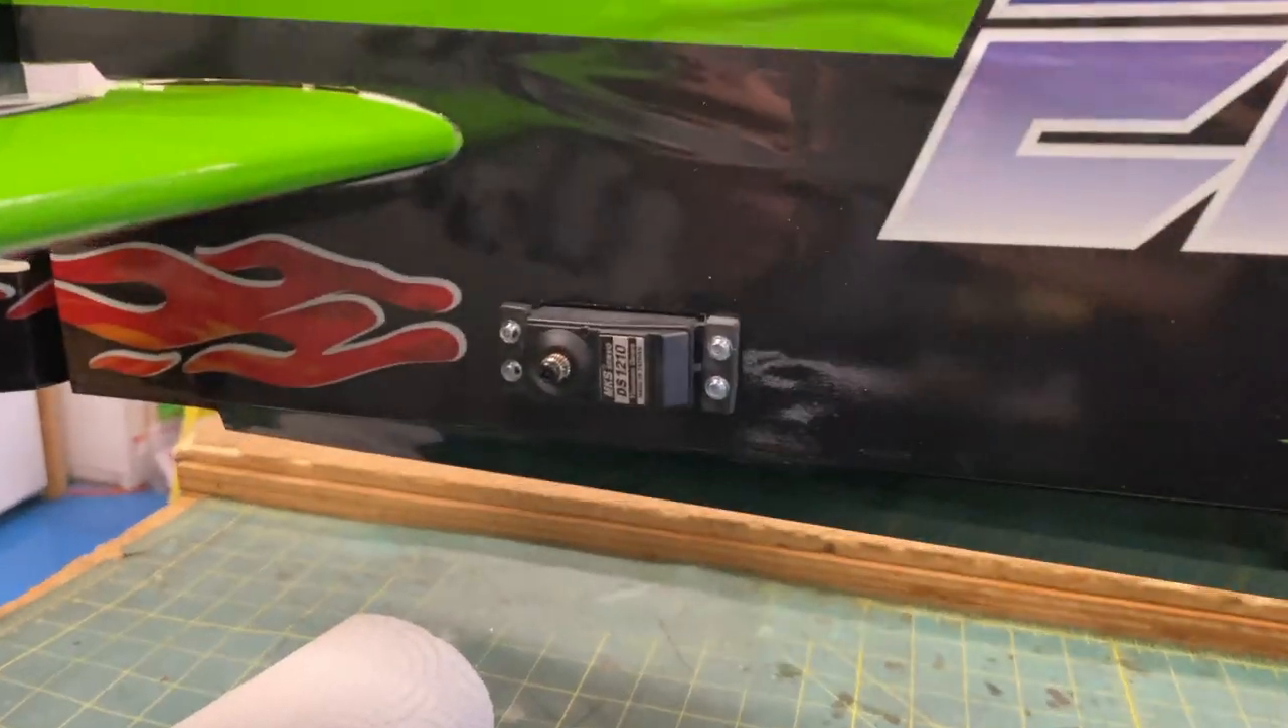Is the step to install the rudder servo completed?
Yes.